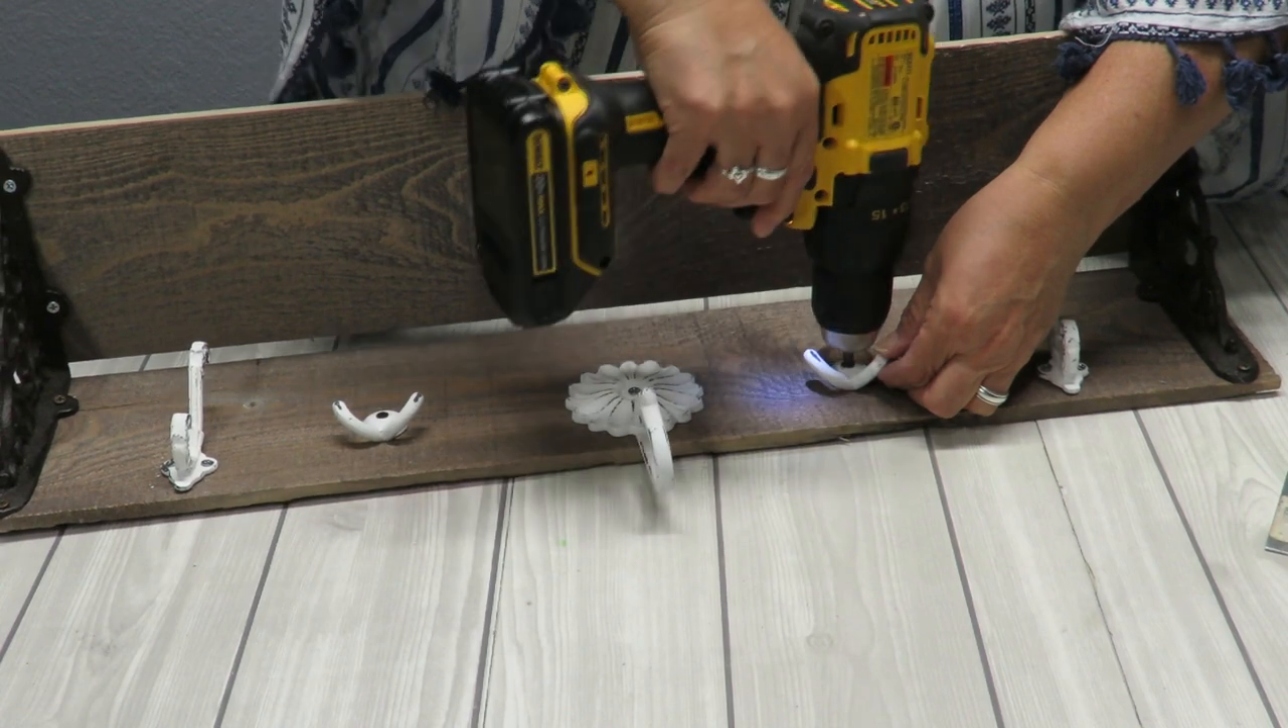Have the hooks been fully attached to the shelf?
No.